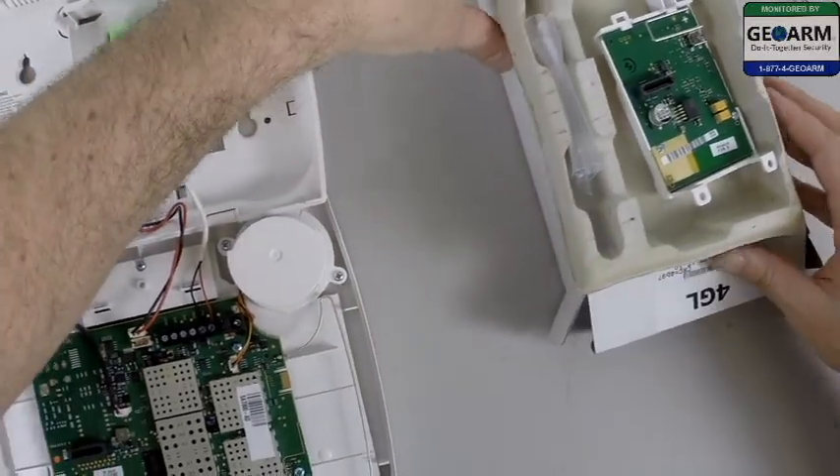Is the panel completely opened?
Yes.